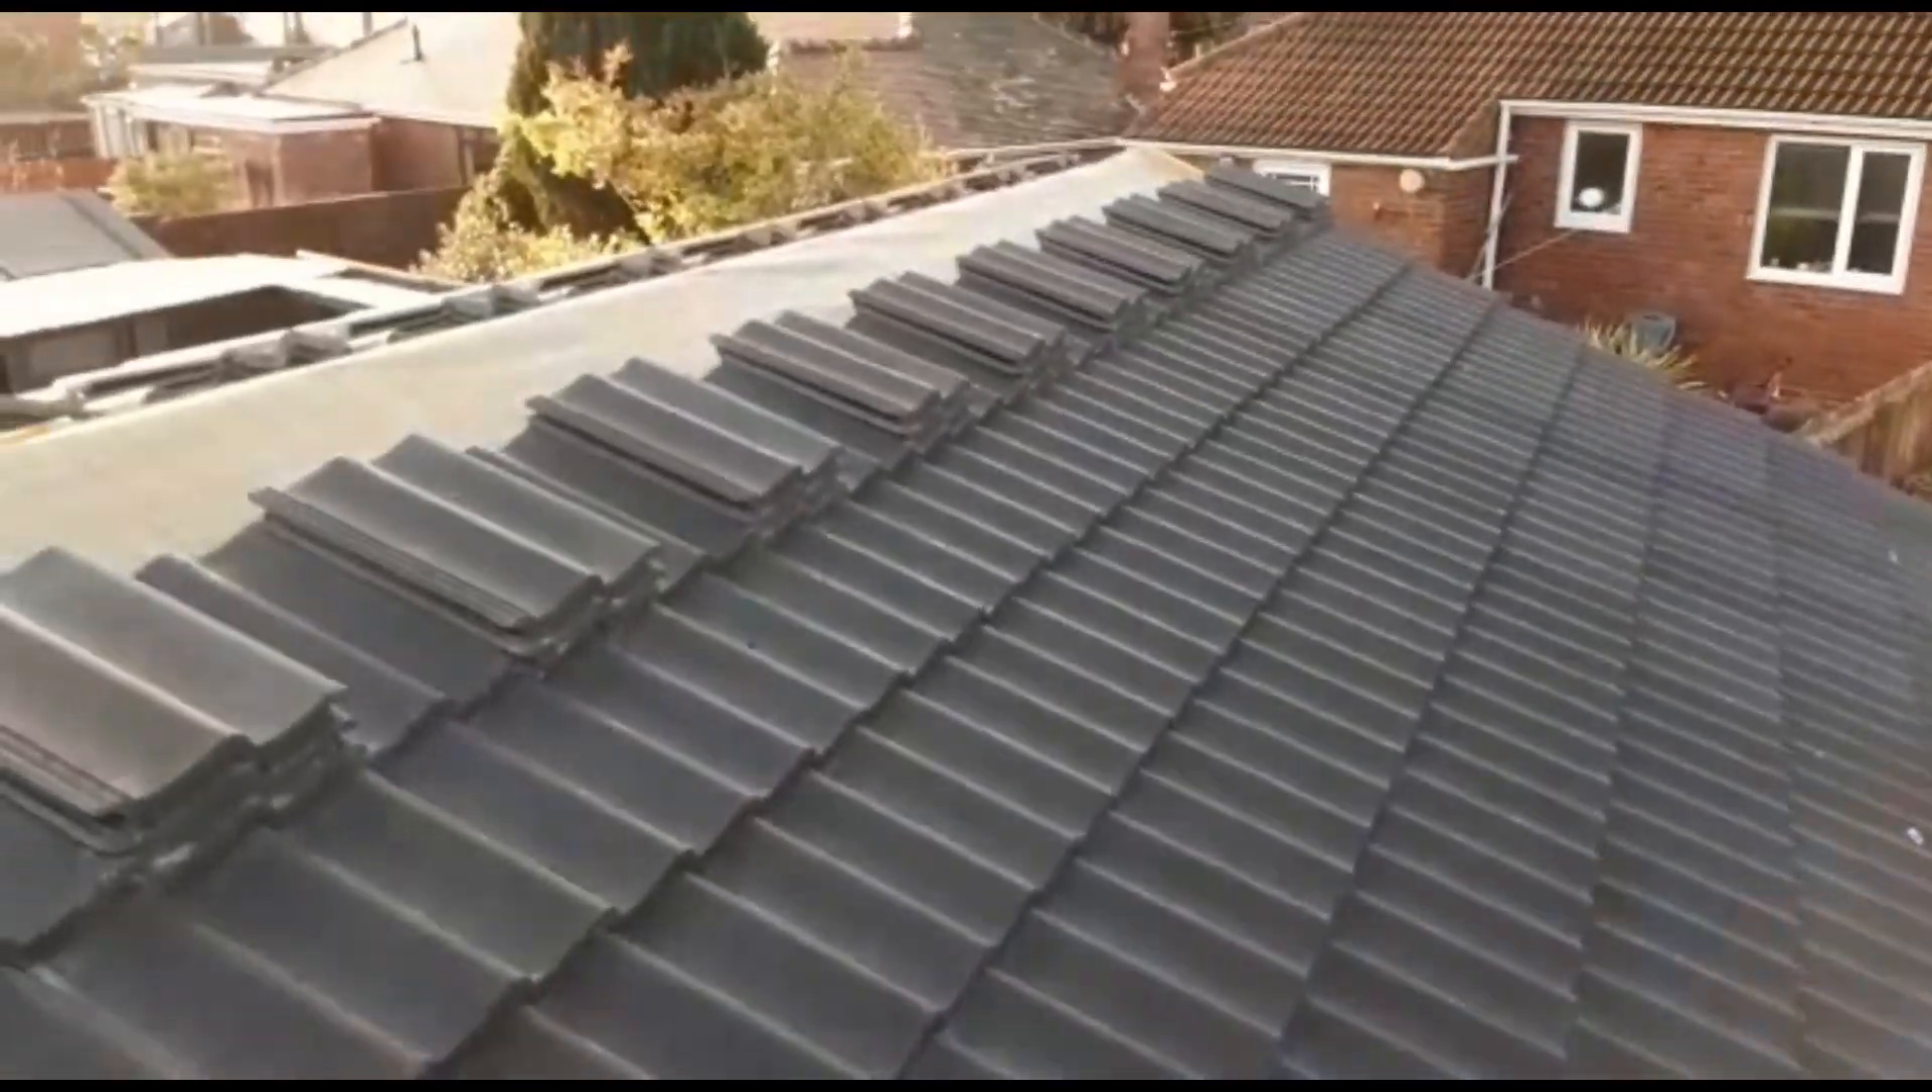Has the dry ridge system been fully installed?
No.